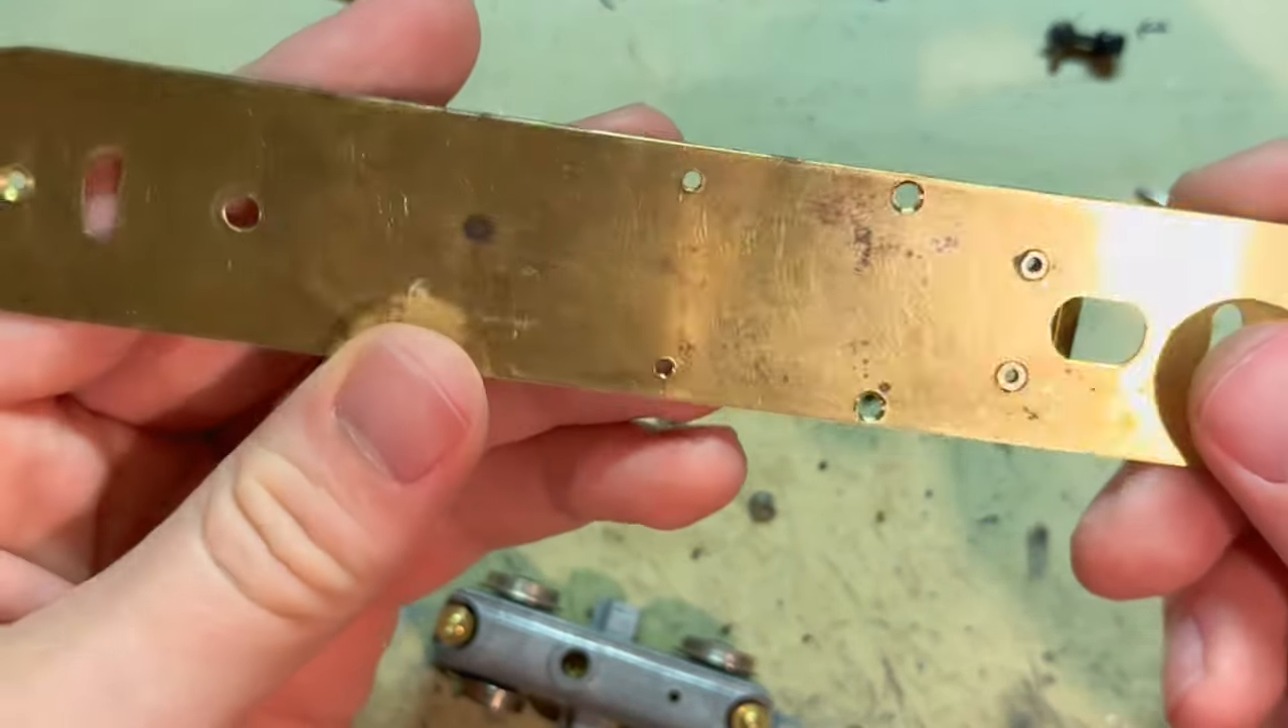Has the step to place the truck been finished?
No.